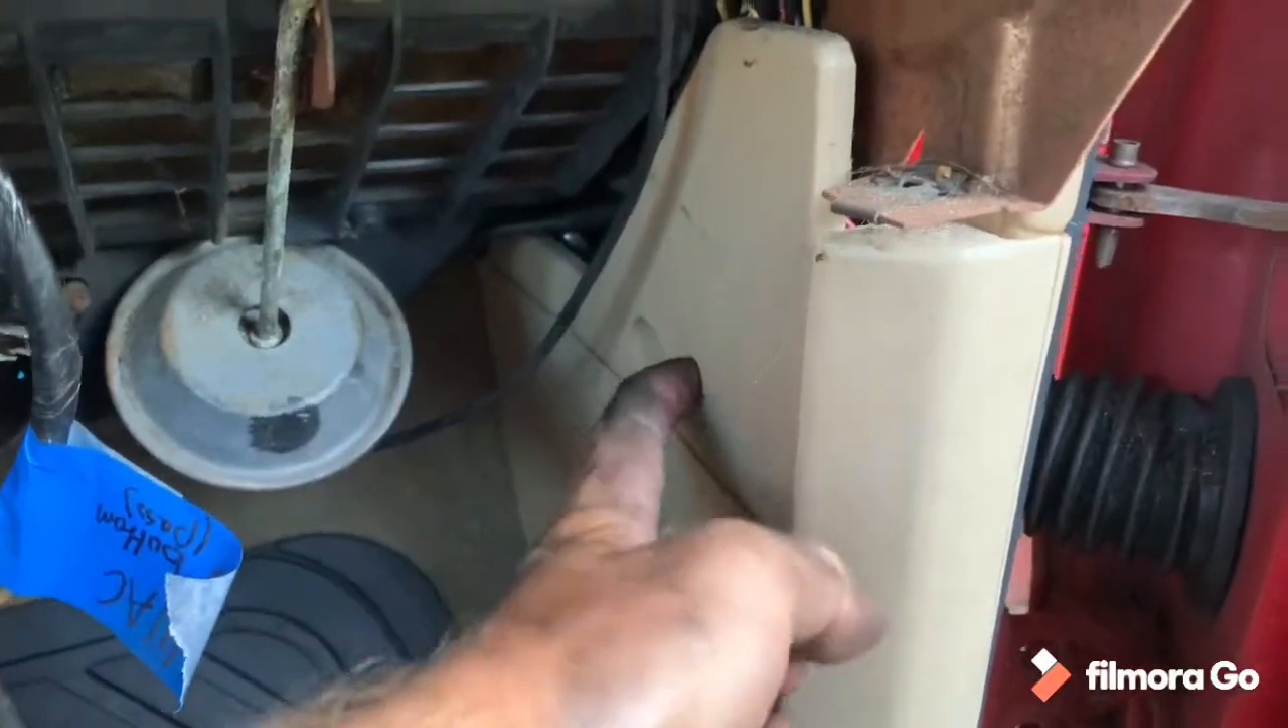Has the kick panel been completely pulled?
No.